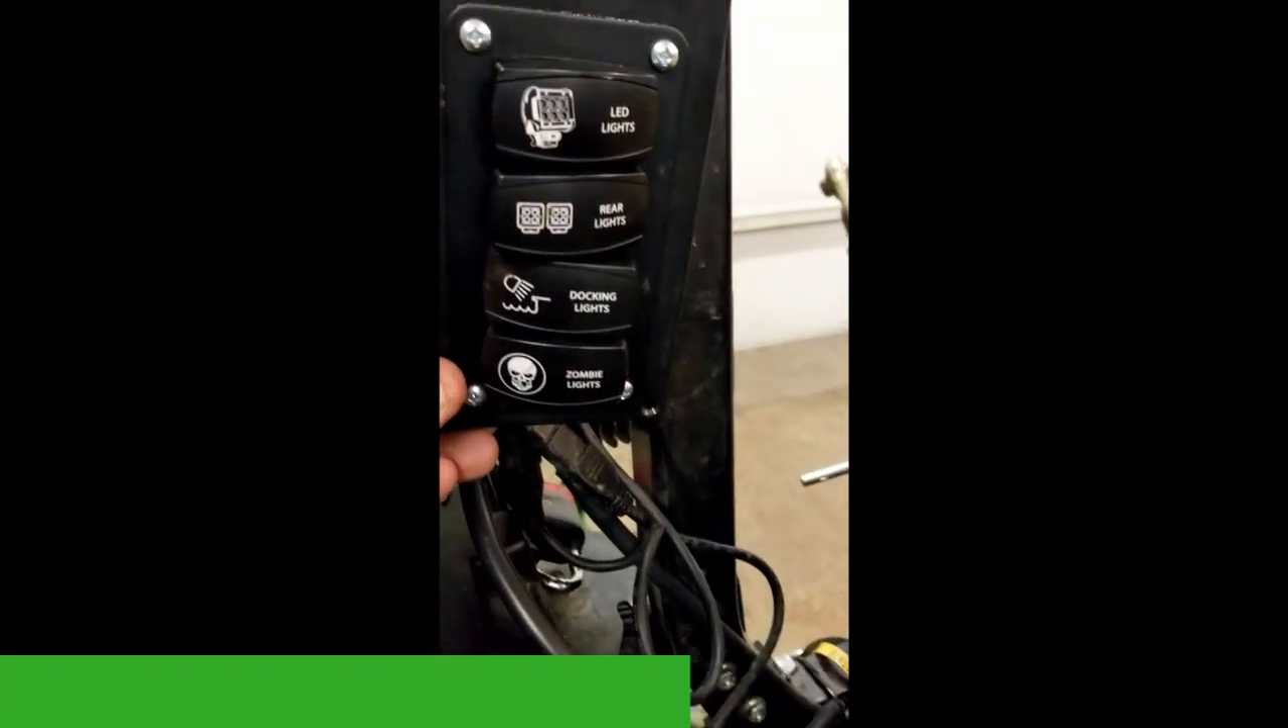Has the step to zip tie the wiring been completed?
No.